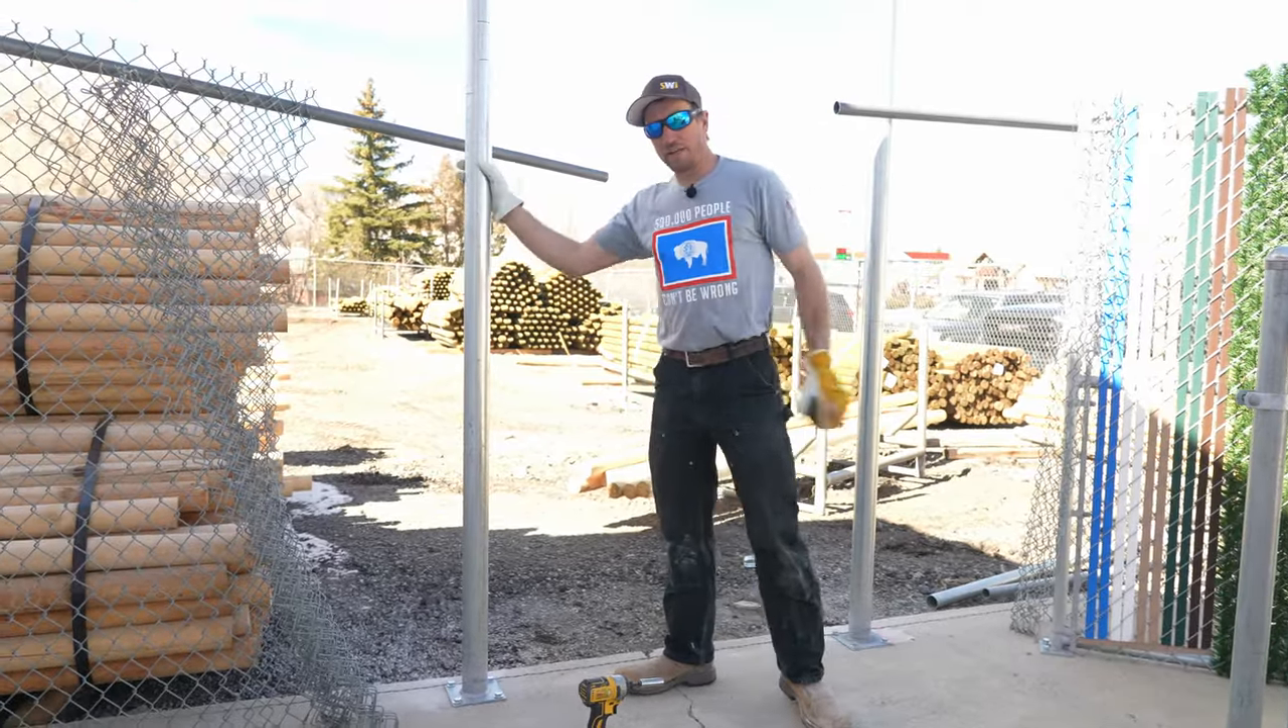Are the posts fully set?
Yes.